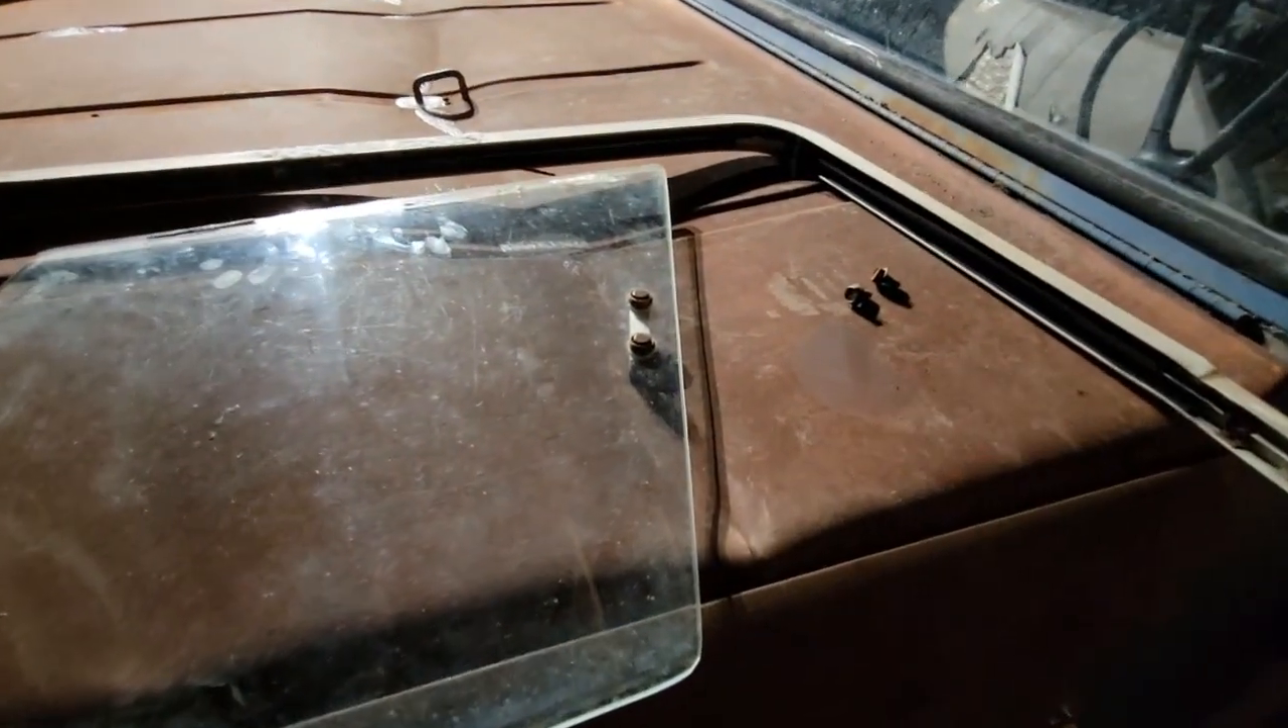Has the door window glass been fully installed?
No.